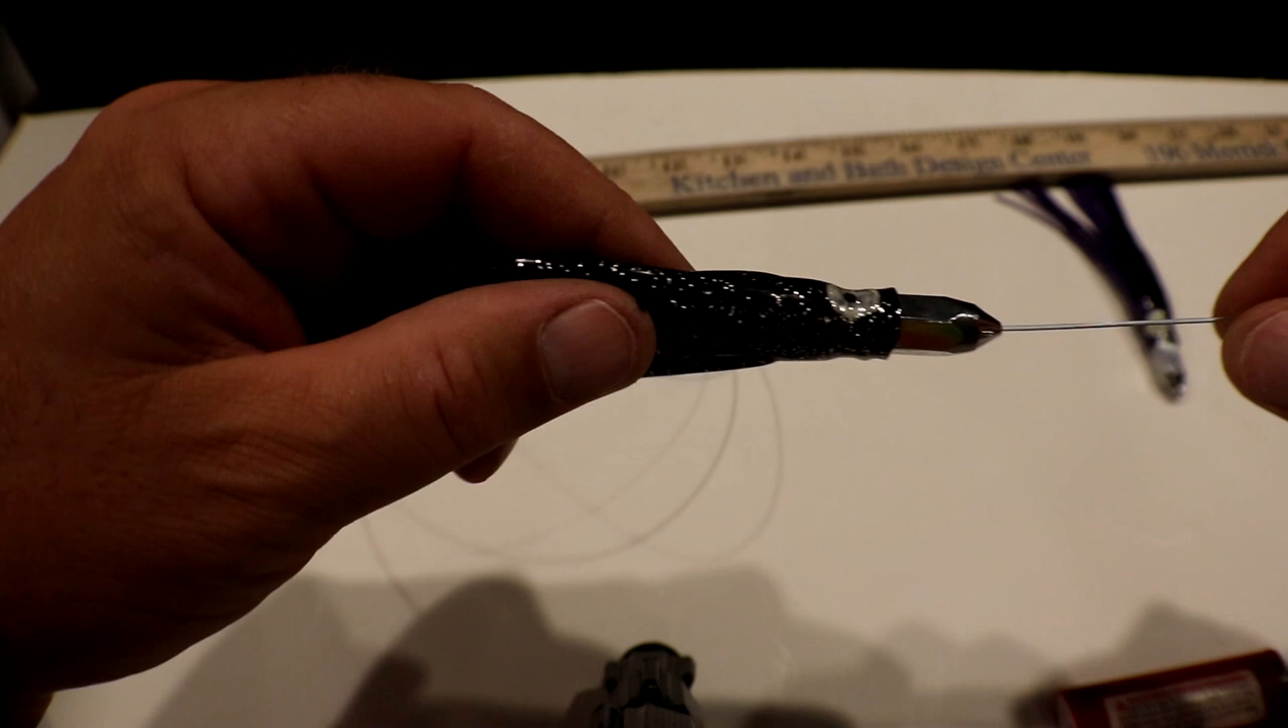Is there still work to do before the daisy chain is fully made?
Yes.